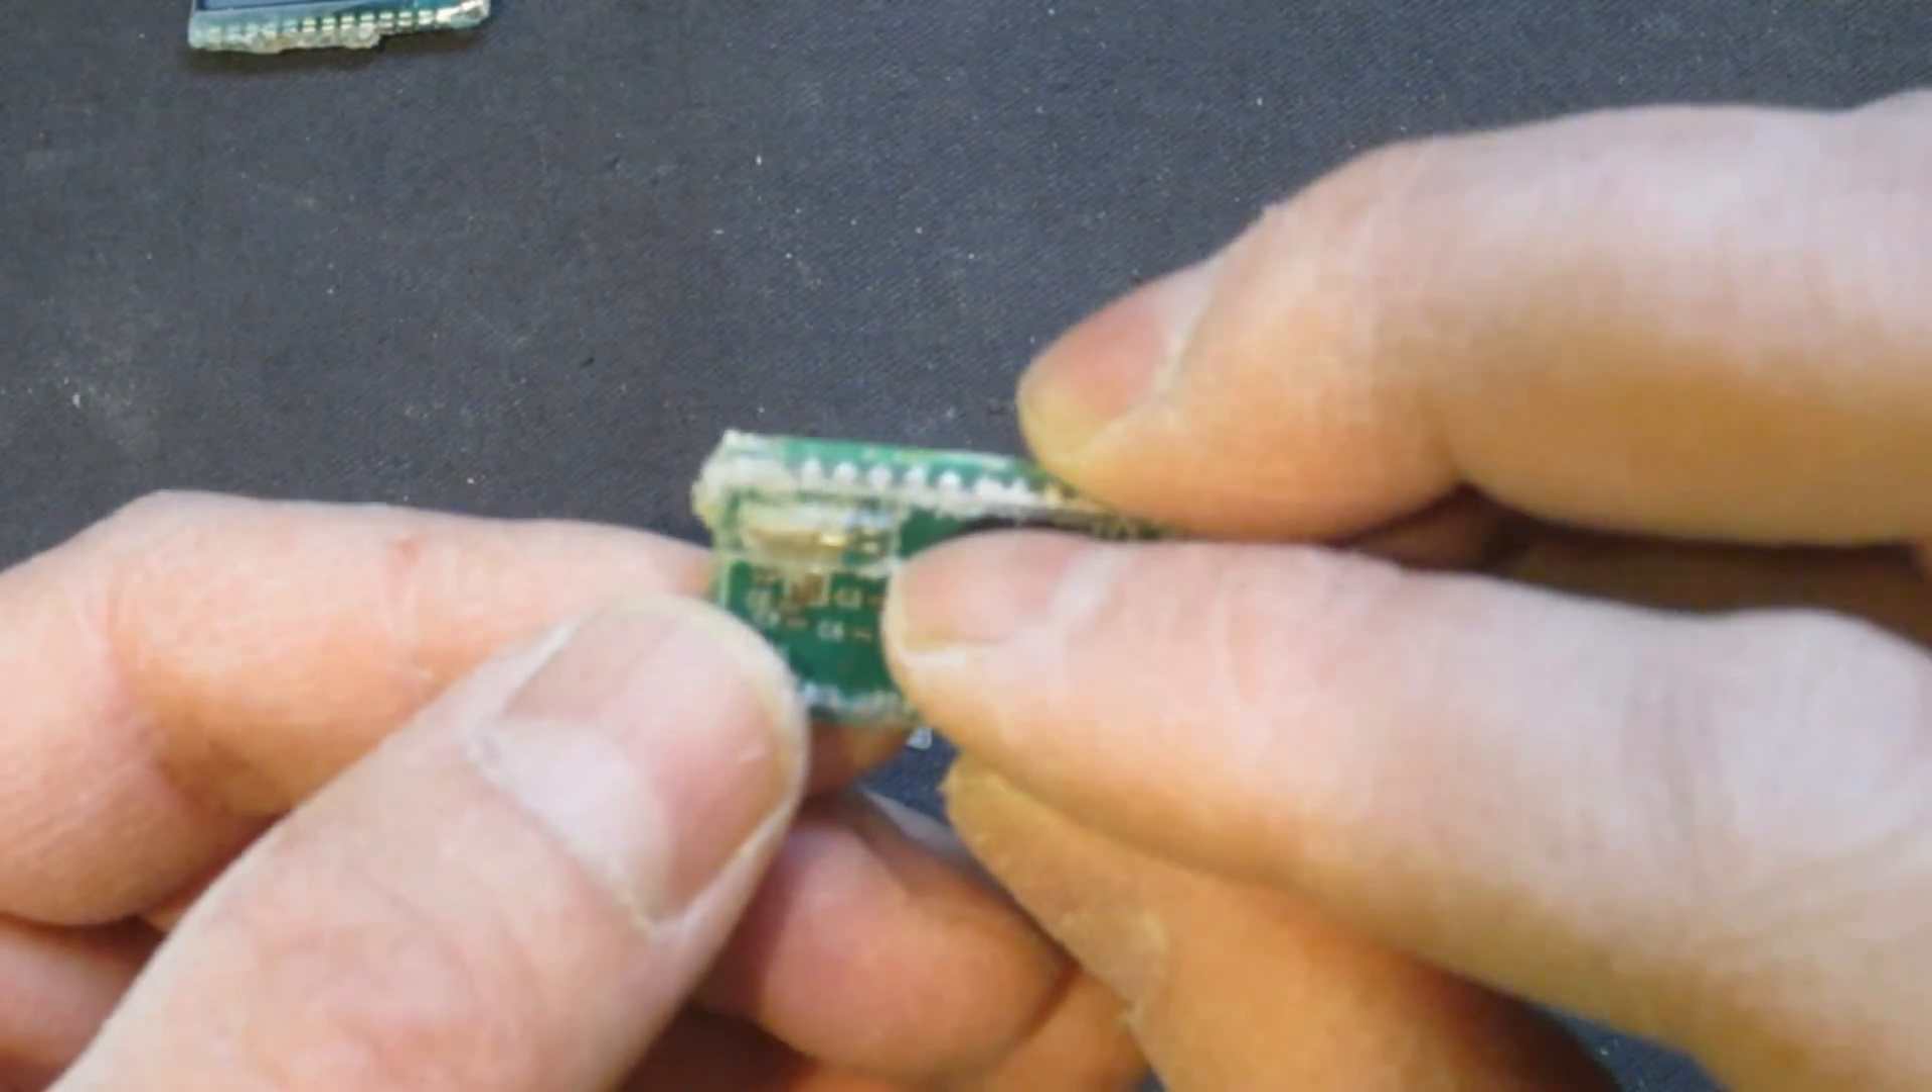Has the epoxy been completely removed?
No.